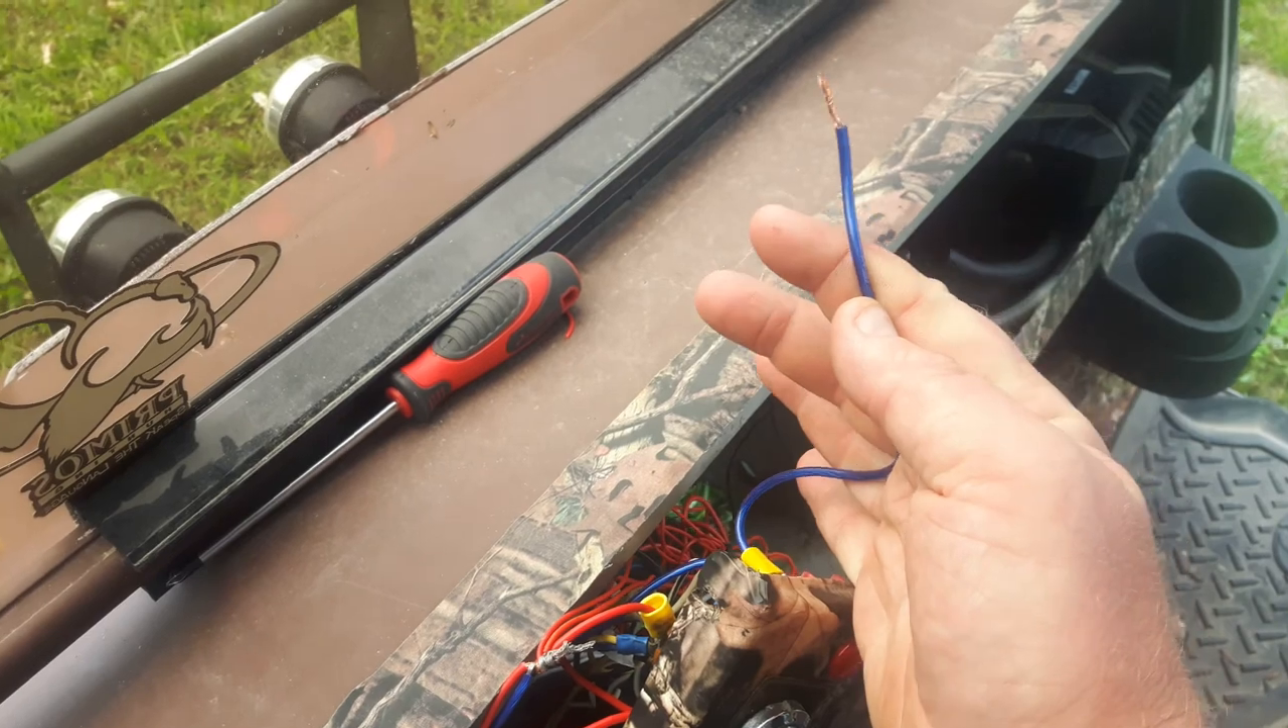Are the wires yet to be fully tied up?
Yes.